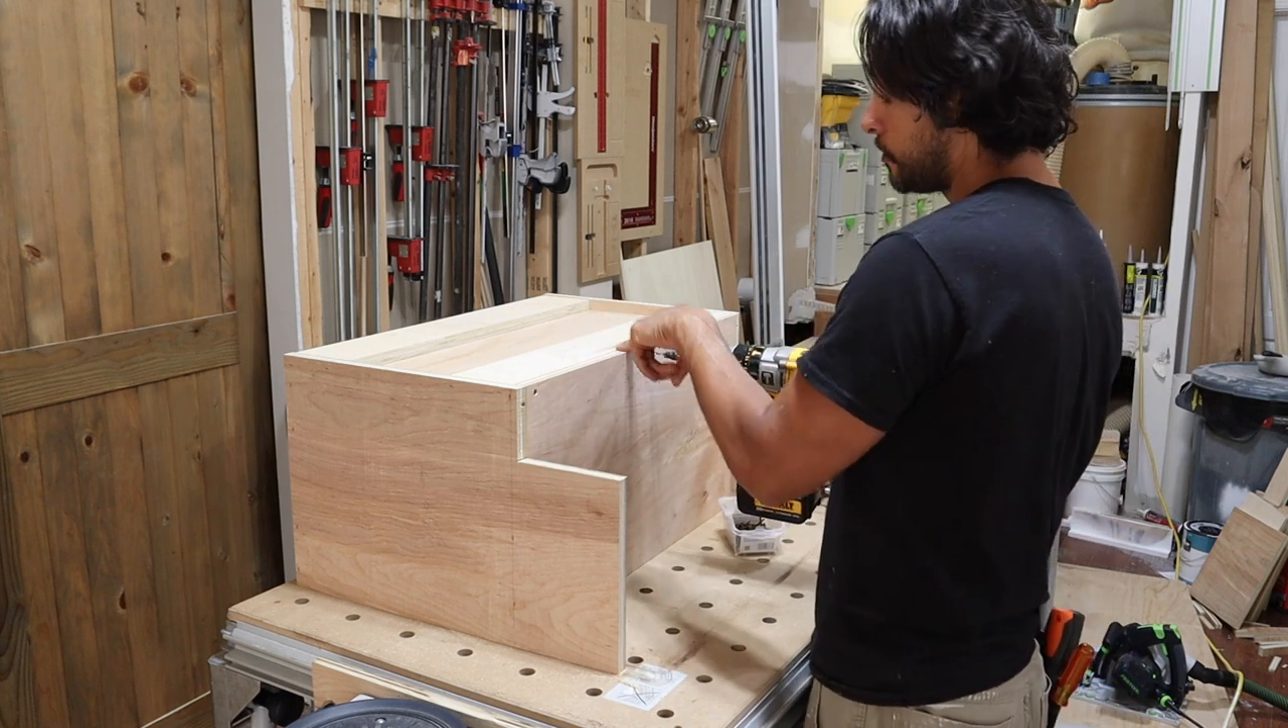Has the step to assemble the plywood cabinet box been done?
No.